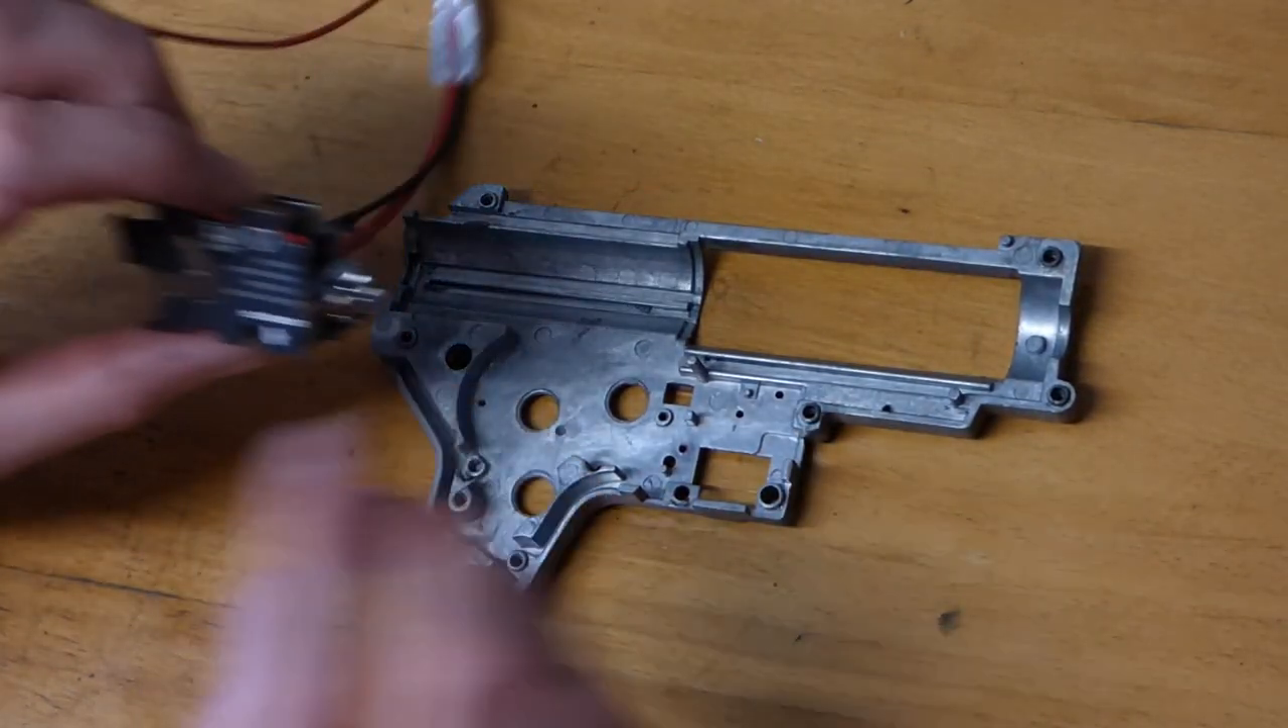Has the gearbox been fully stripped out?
Yes.